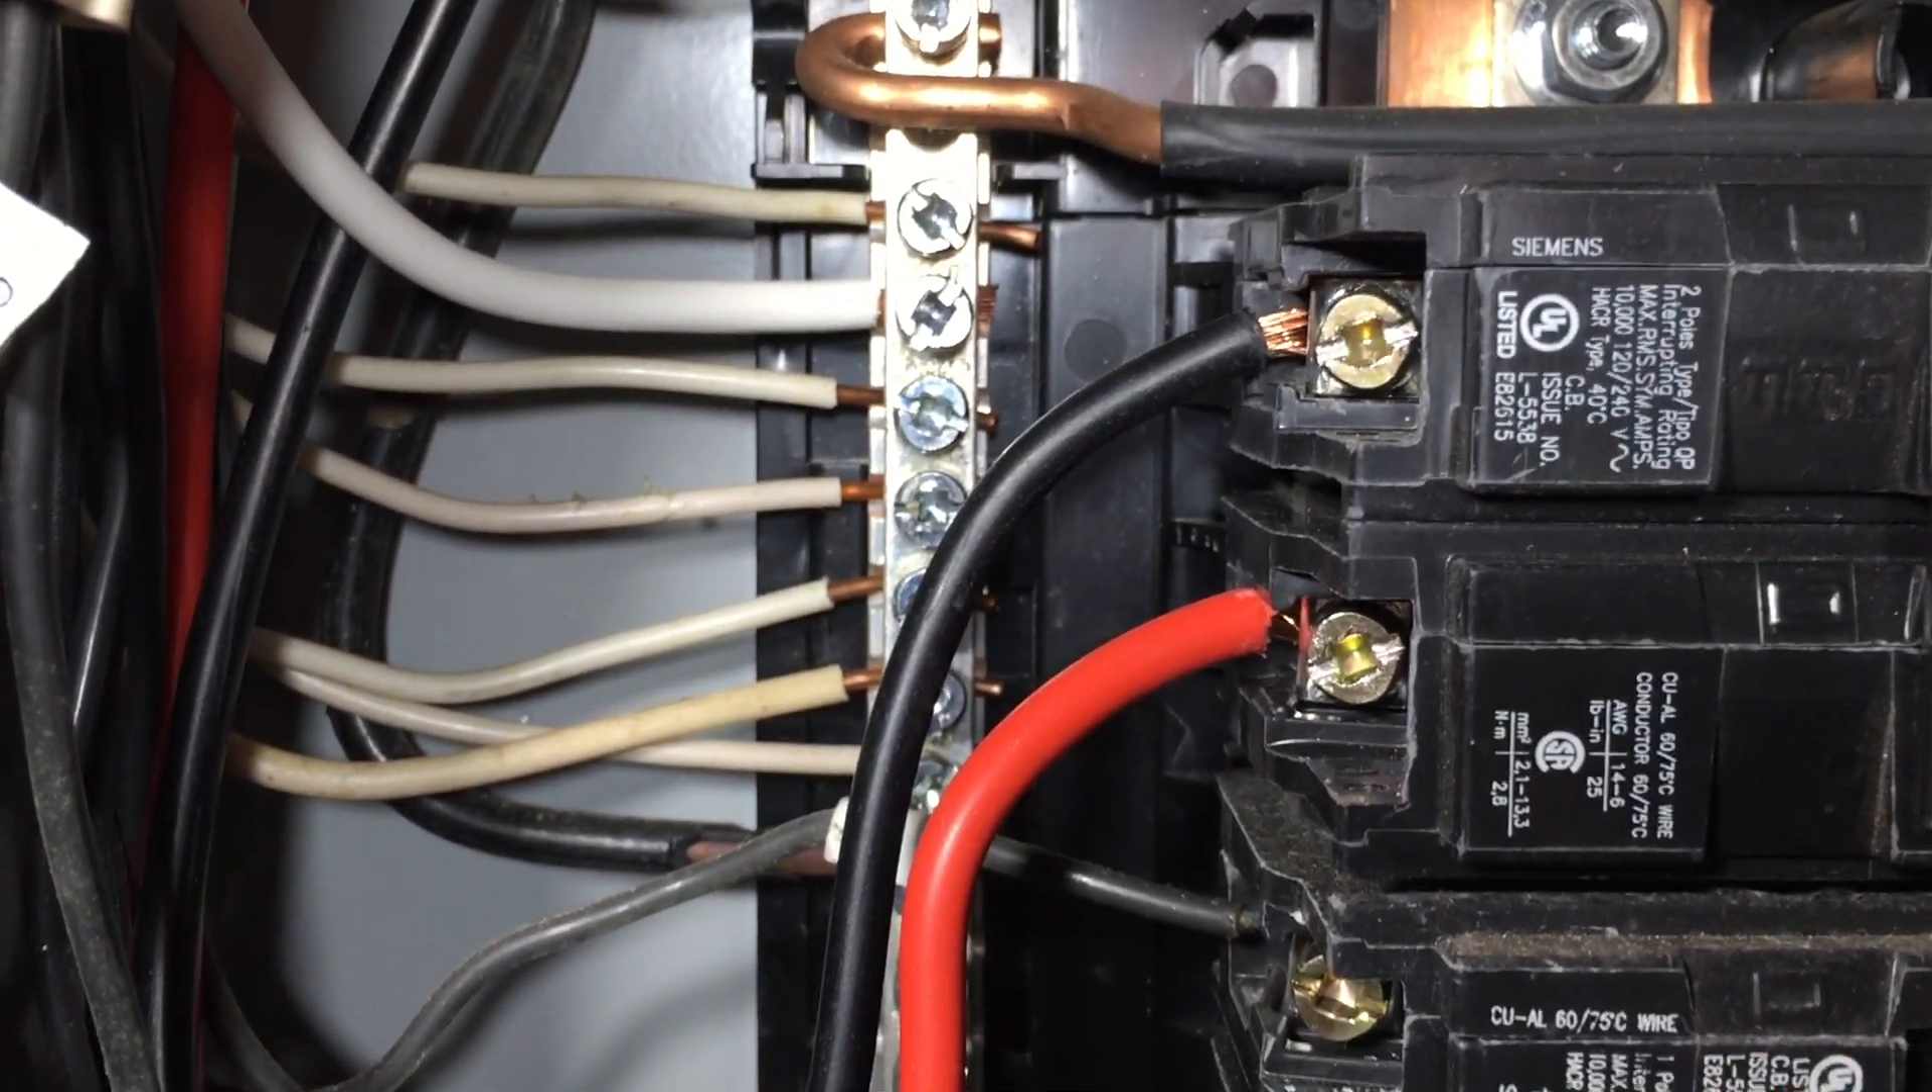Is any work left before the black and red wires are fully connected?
No.